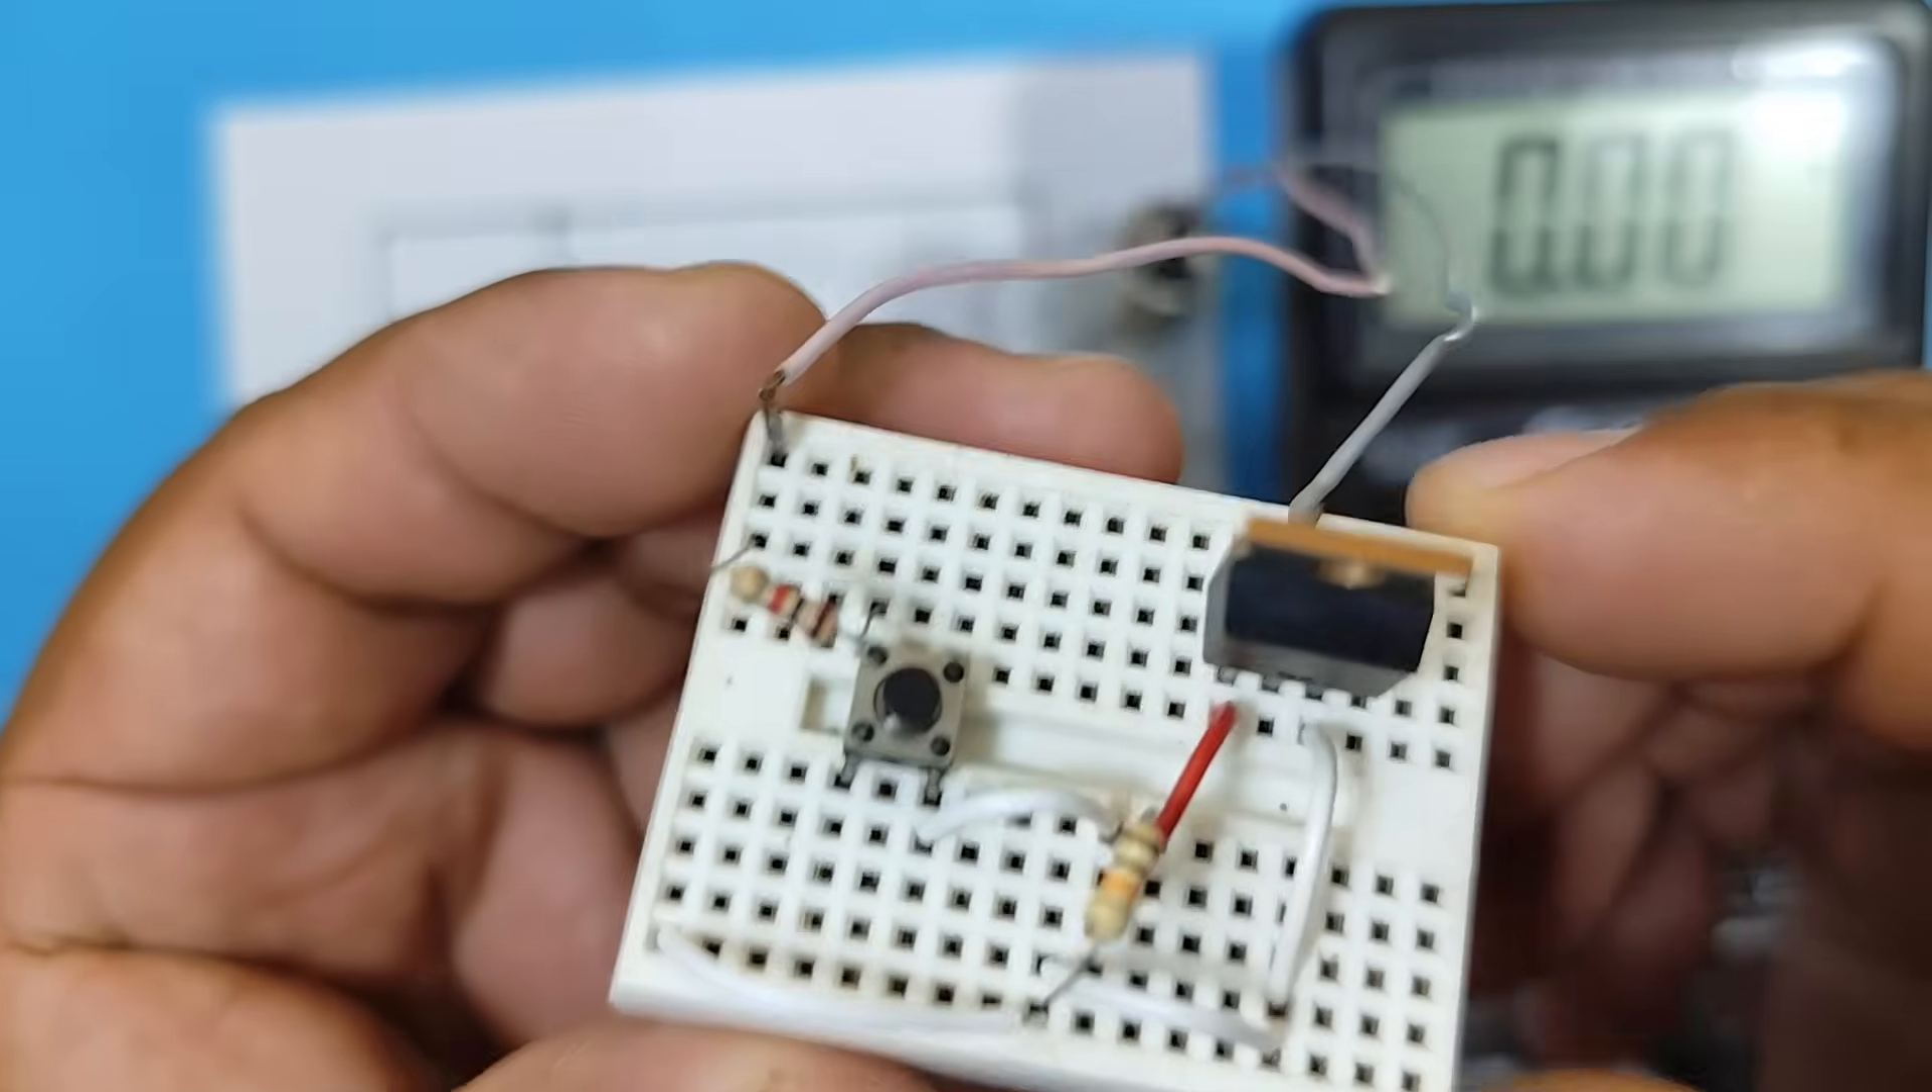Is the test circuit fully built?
Yes.